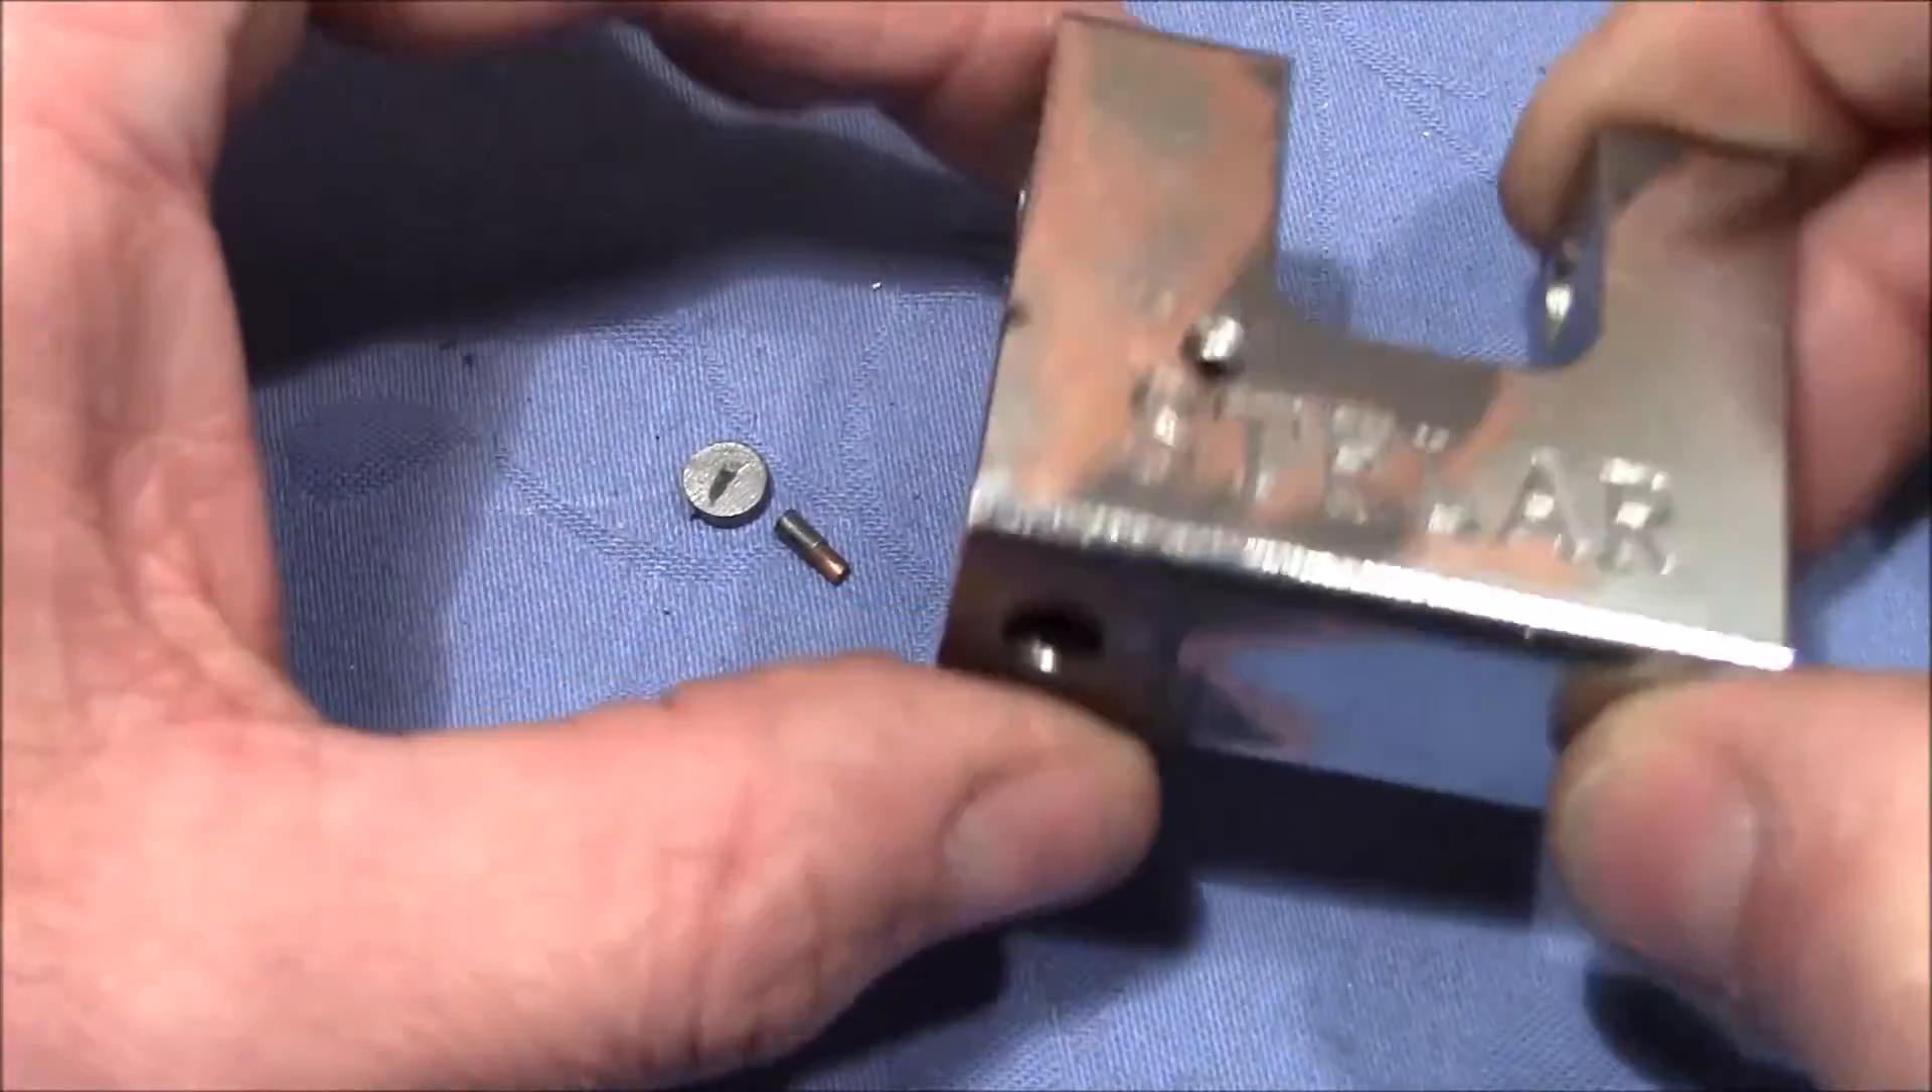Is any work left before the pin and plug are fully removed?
No.